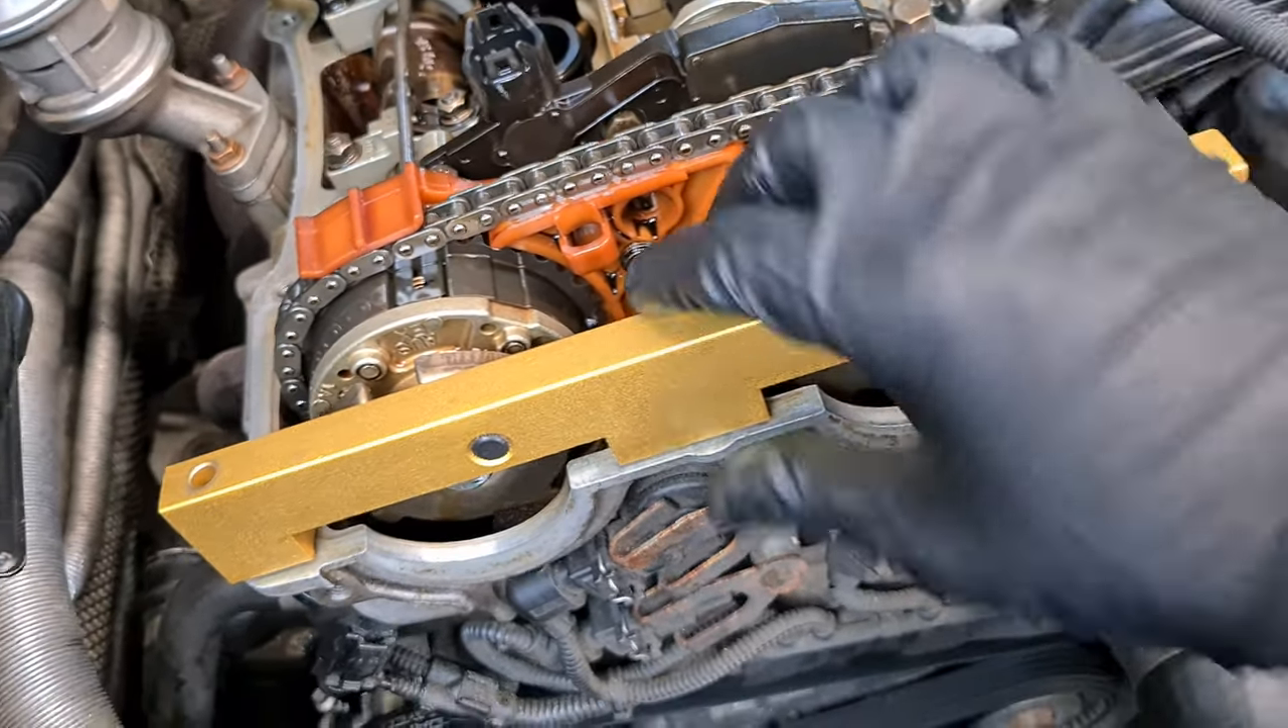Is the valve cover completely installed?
No.